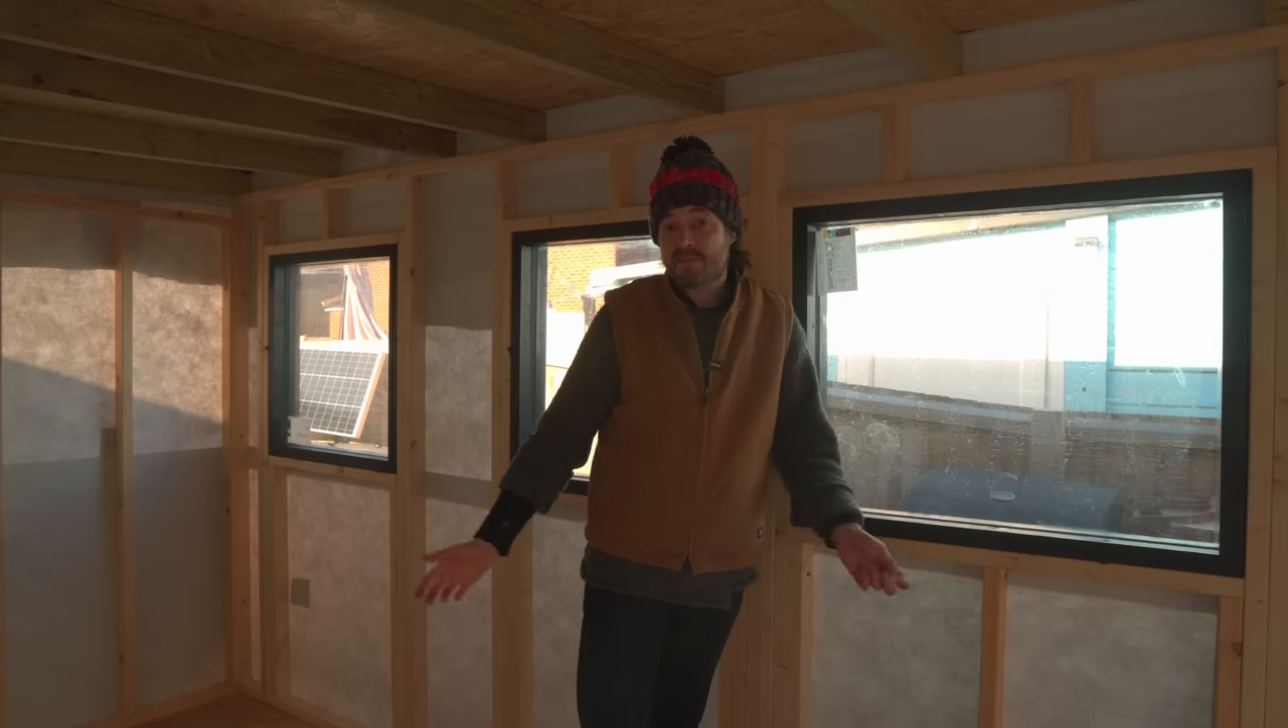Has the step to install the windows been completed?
Yes.